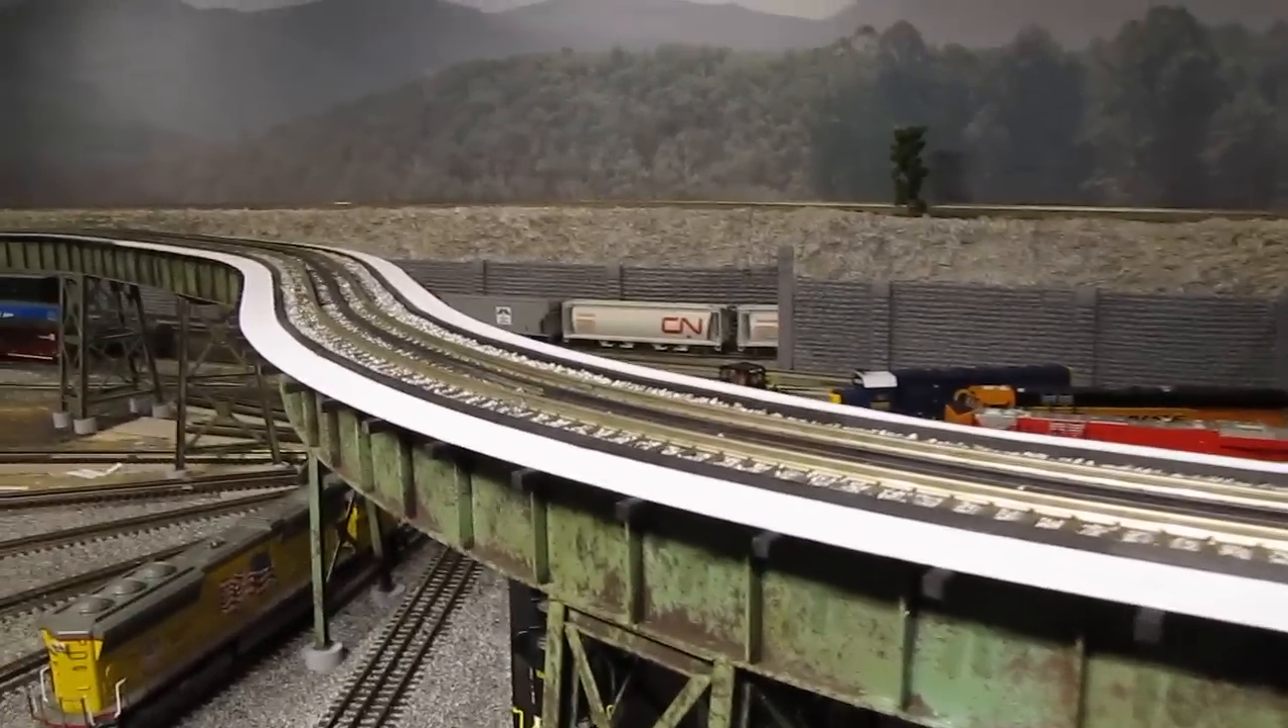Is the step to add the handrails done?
No.